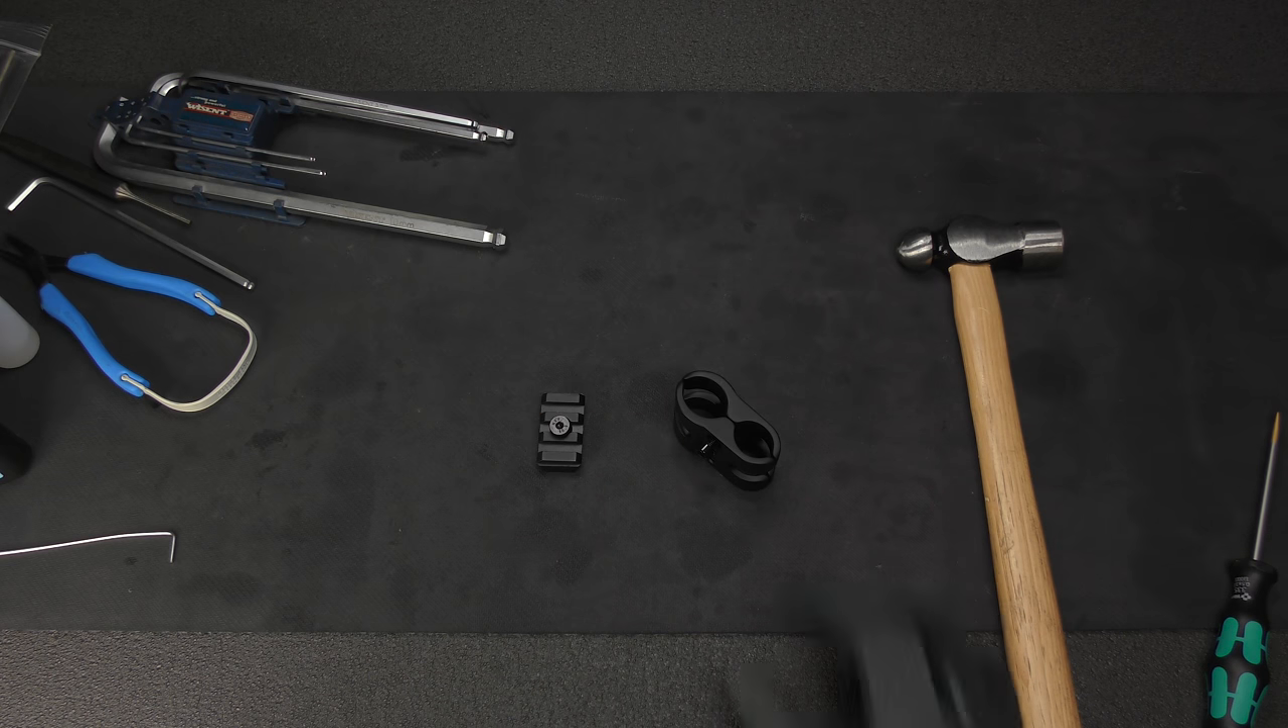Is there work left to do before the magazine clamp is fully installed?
Yes.